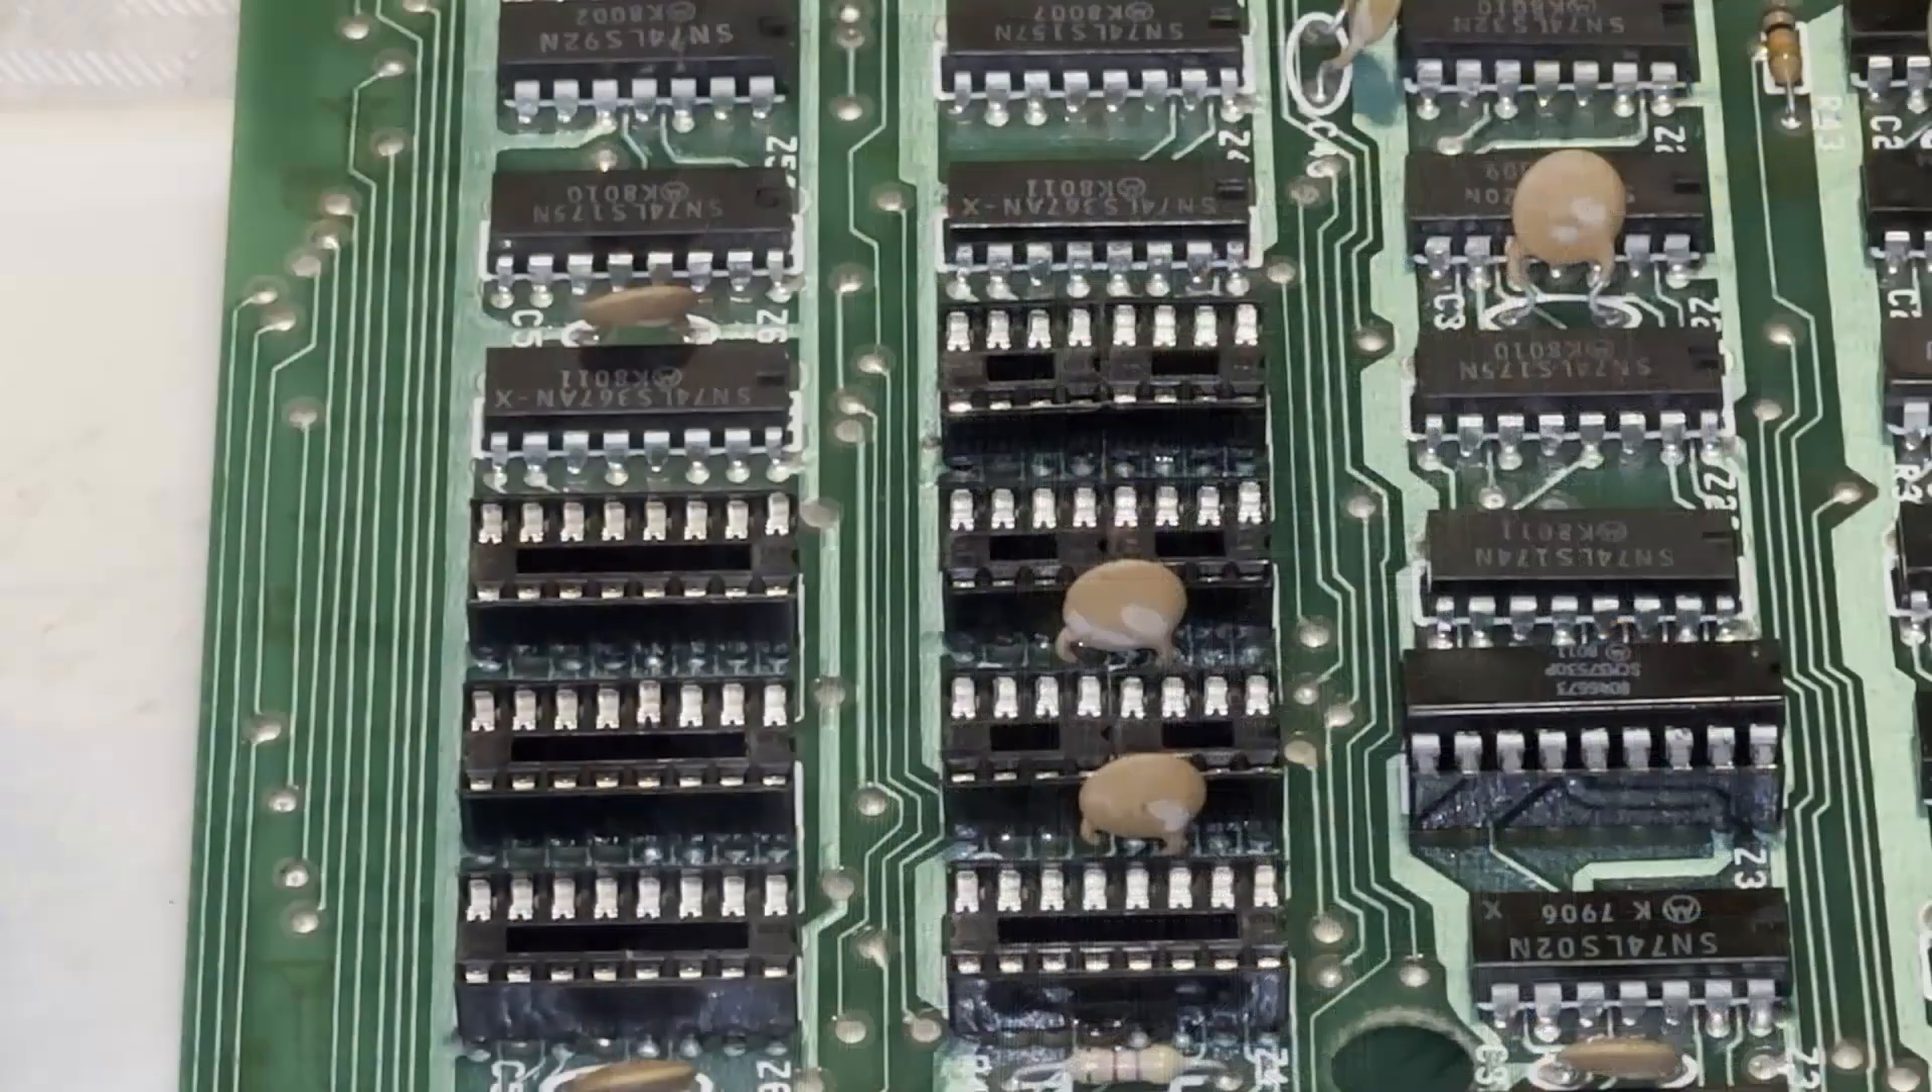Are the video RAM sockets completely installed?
Yes.